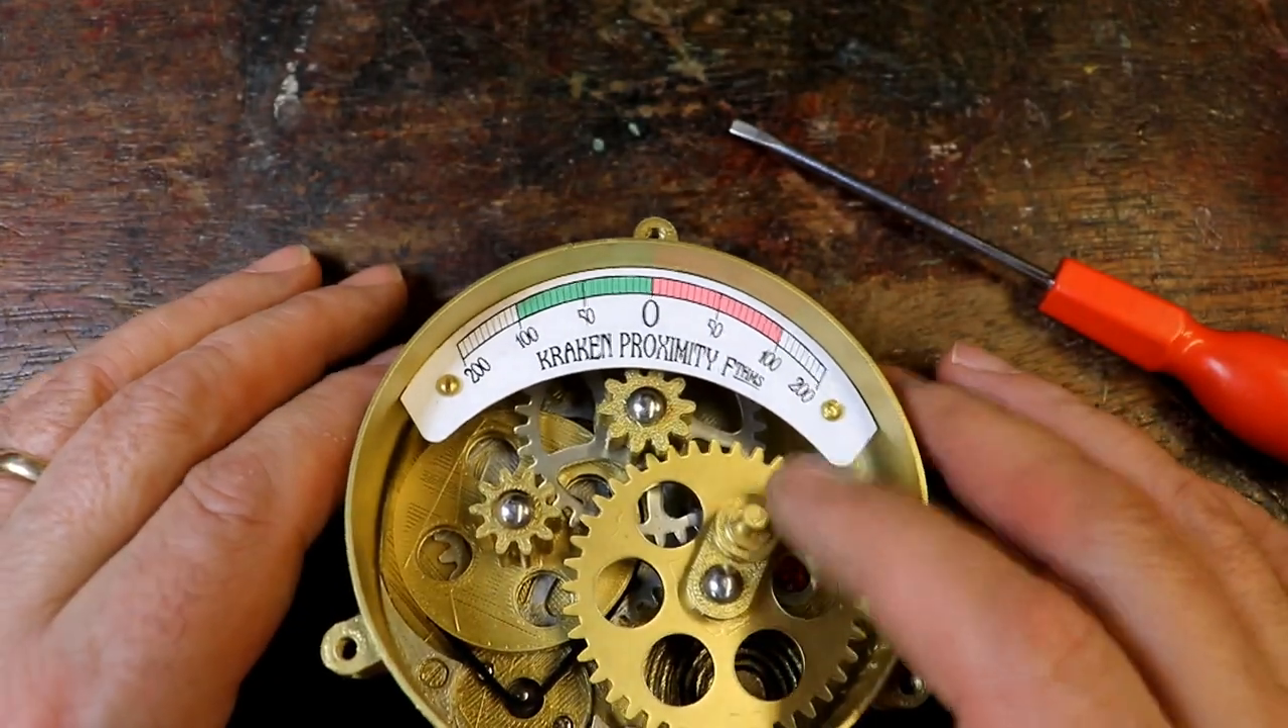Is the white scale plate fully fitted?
Yes.